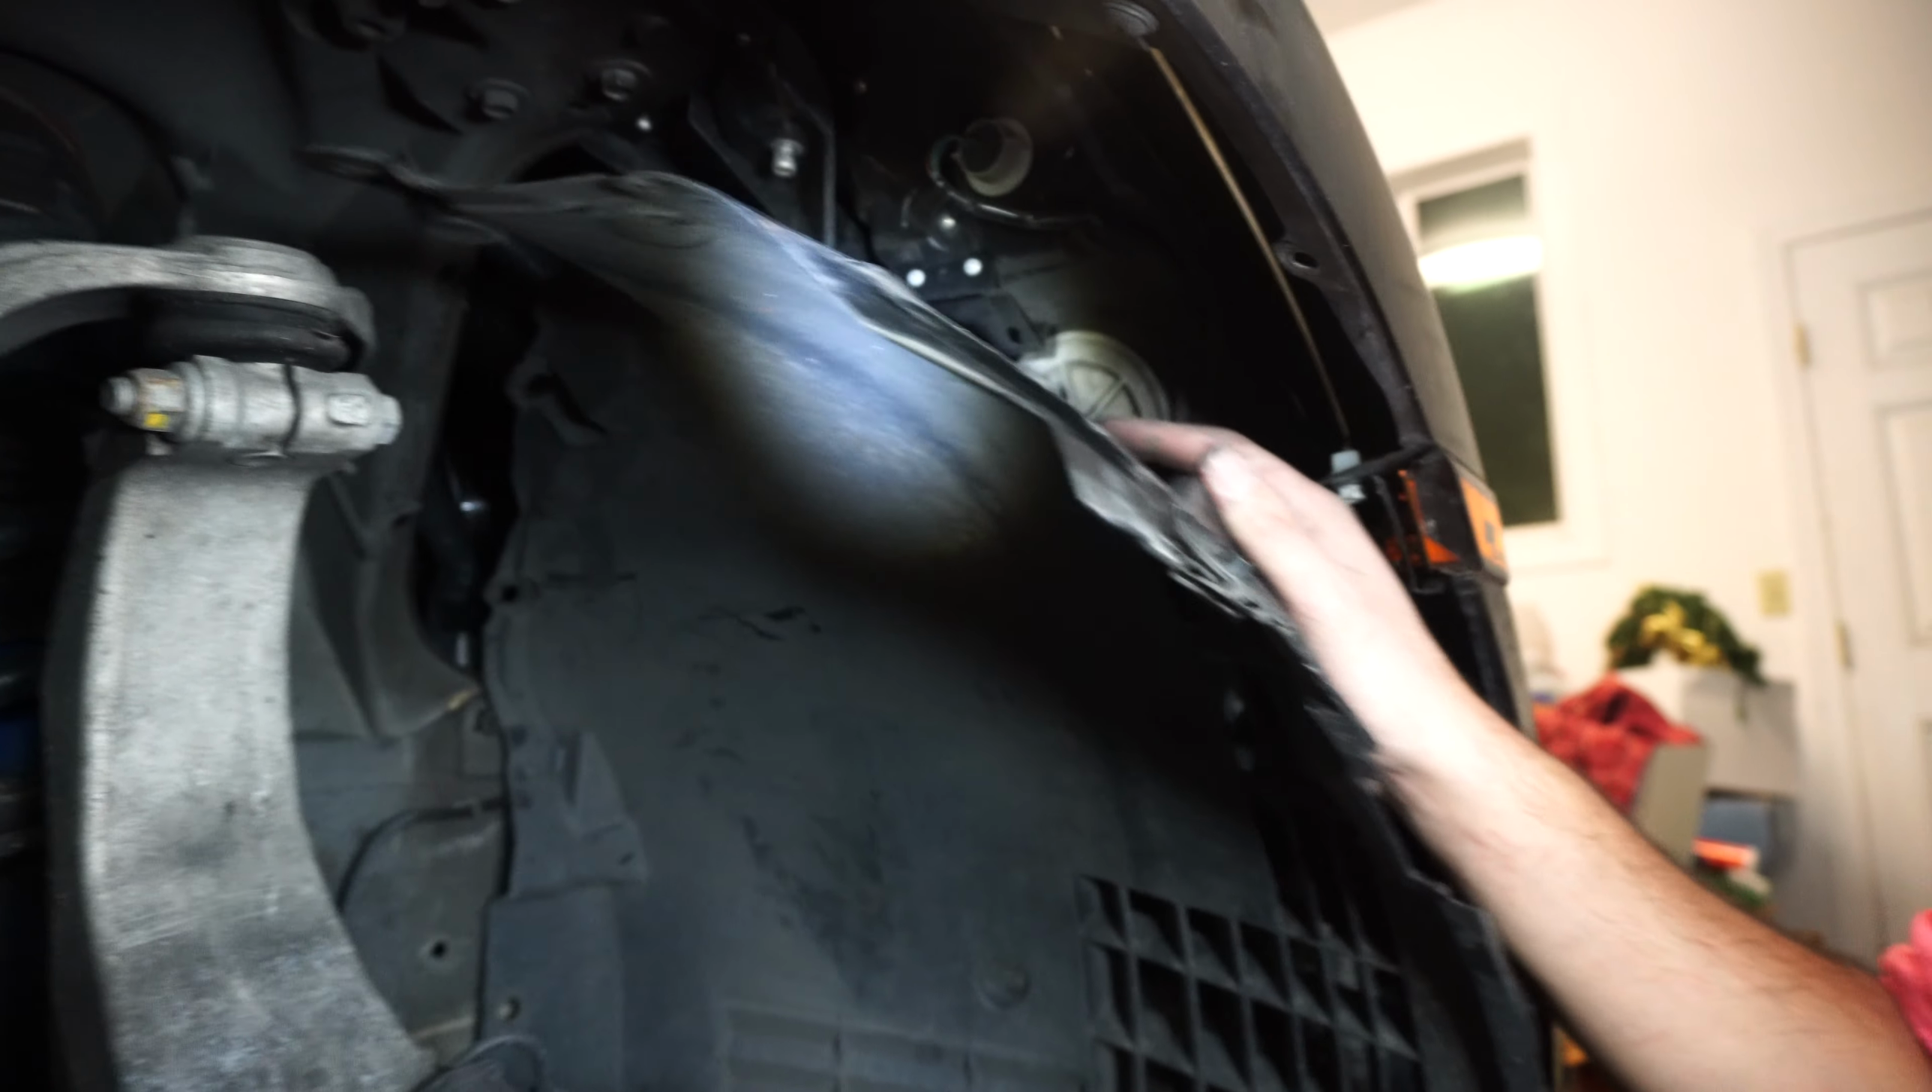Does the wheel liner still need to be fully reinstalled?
Yes.